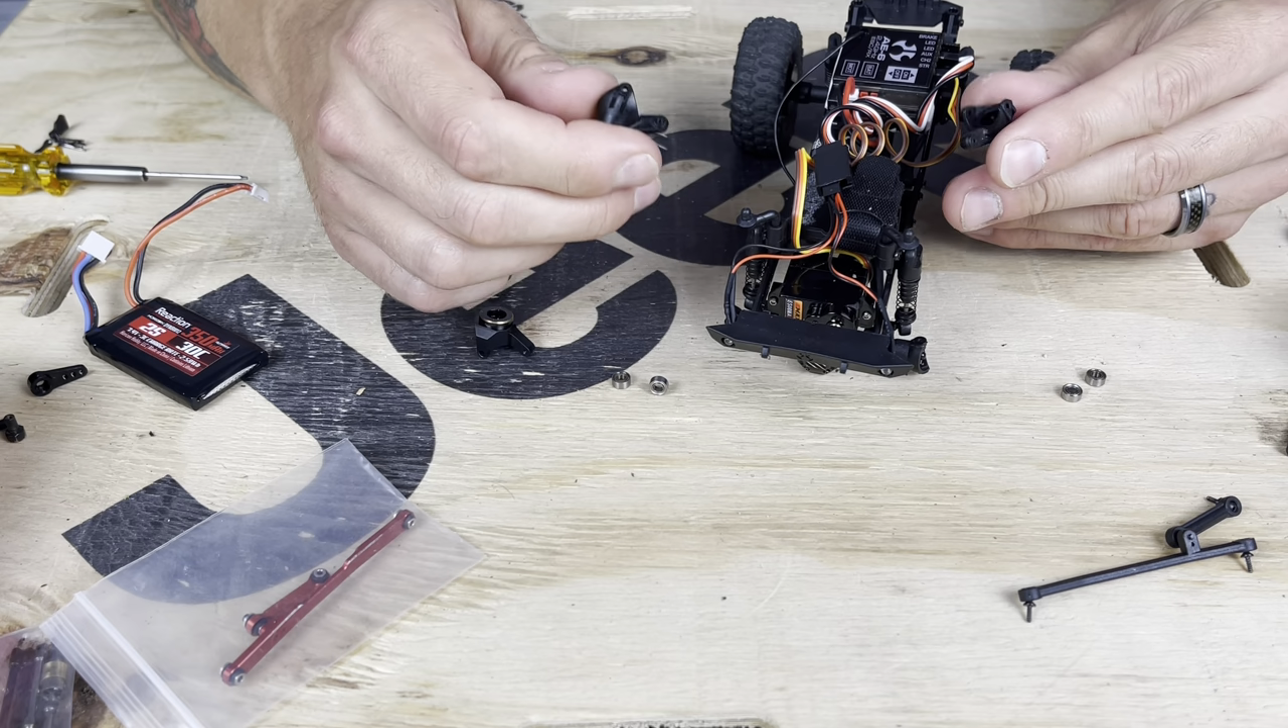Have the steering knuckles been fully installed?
No.